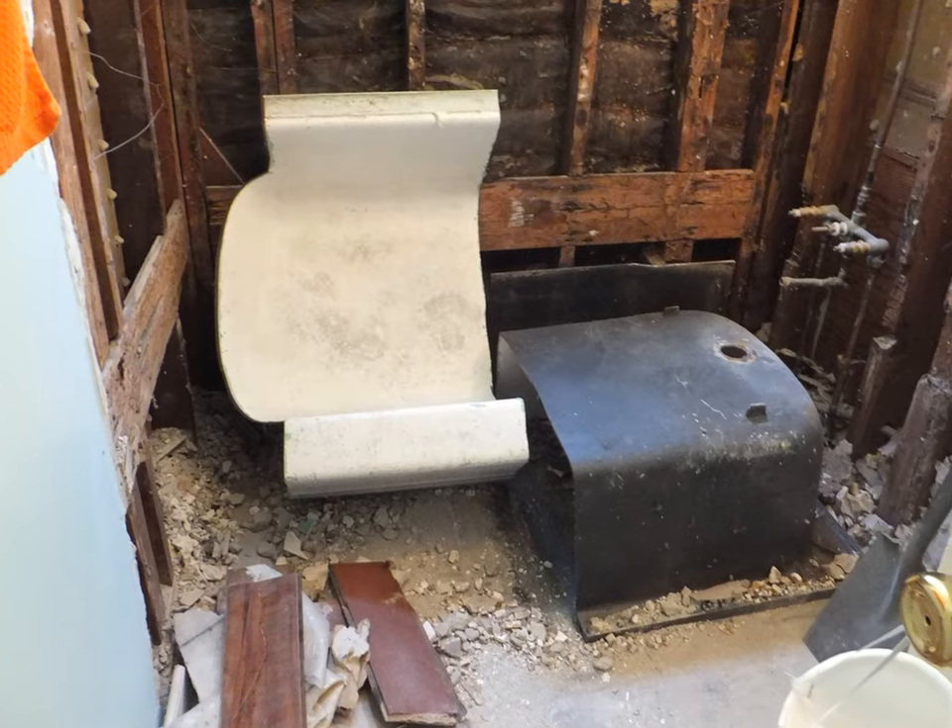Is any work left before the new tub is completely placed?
Yes.